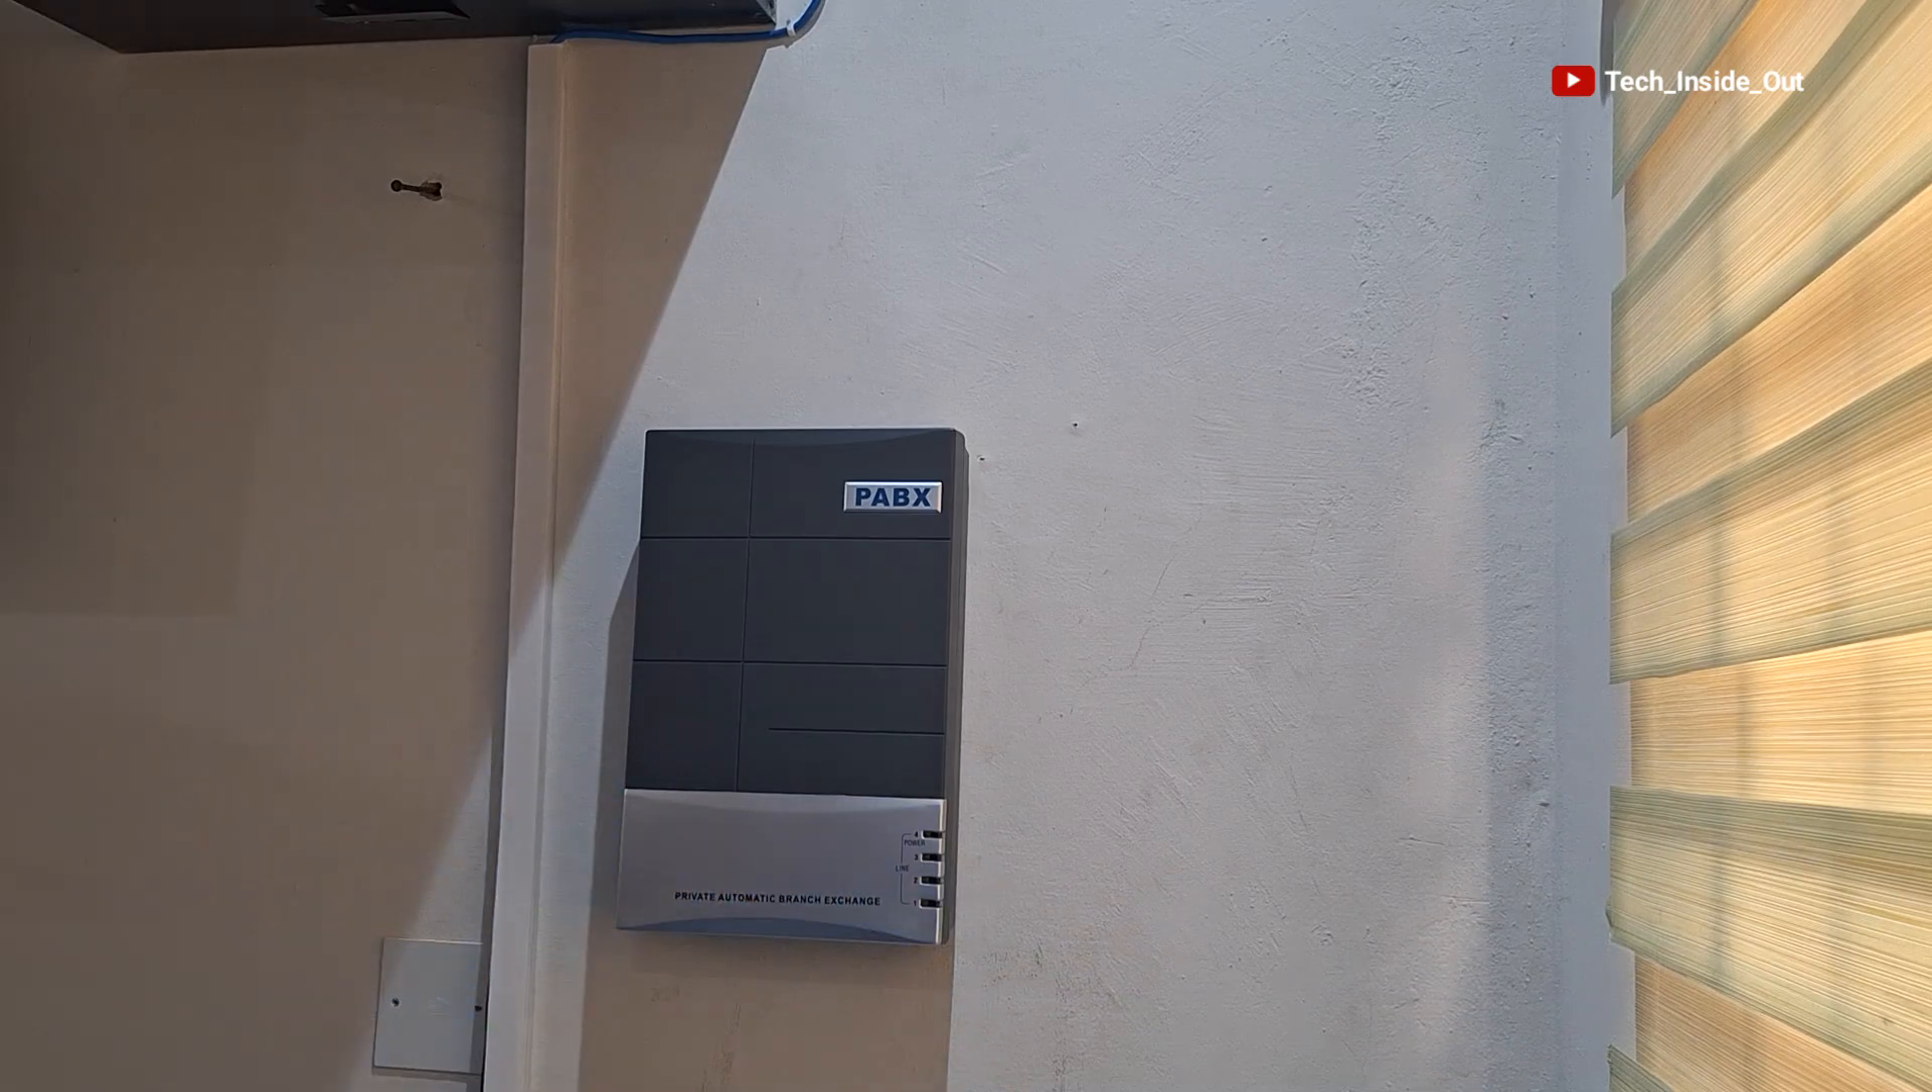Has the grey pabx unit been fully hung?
Yes.